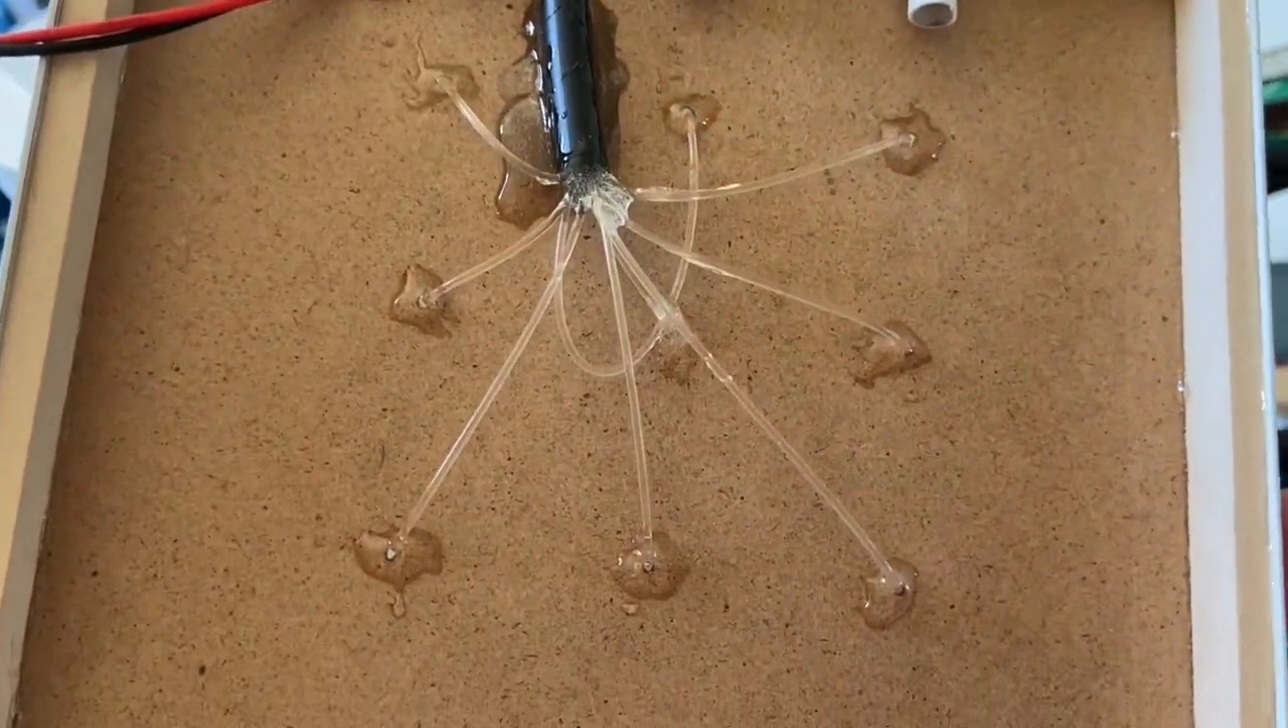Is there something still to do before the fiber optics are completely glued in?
No.